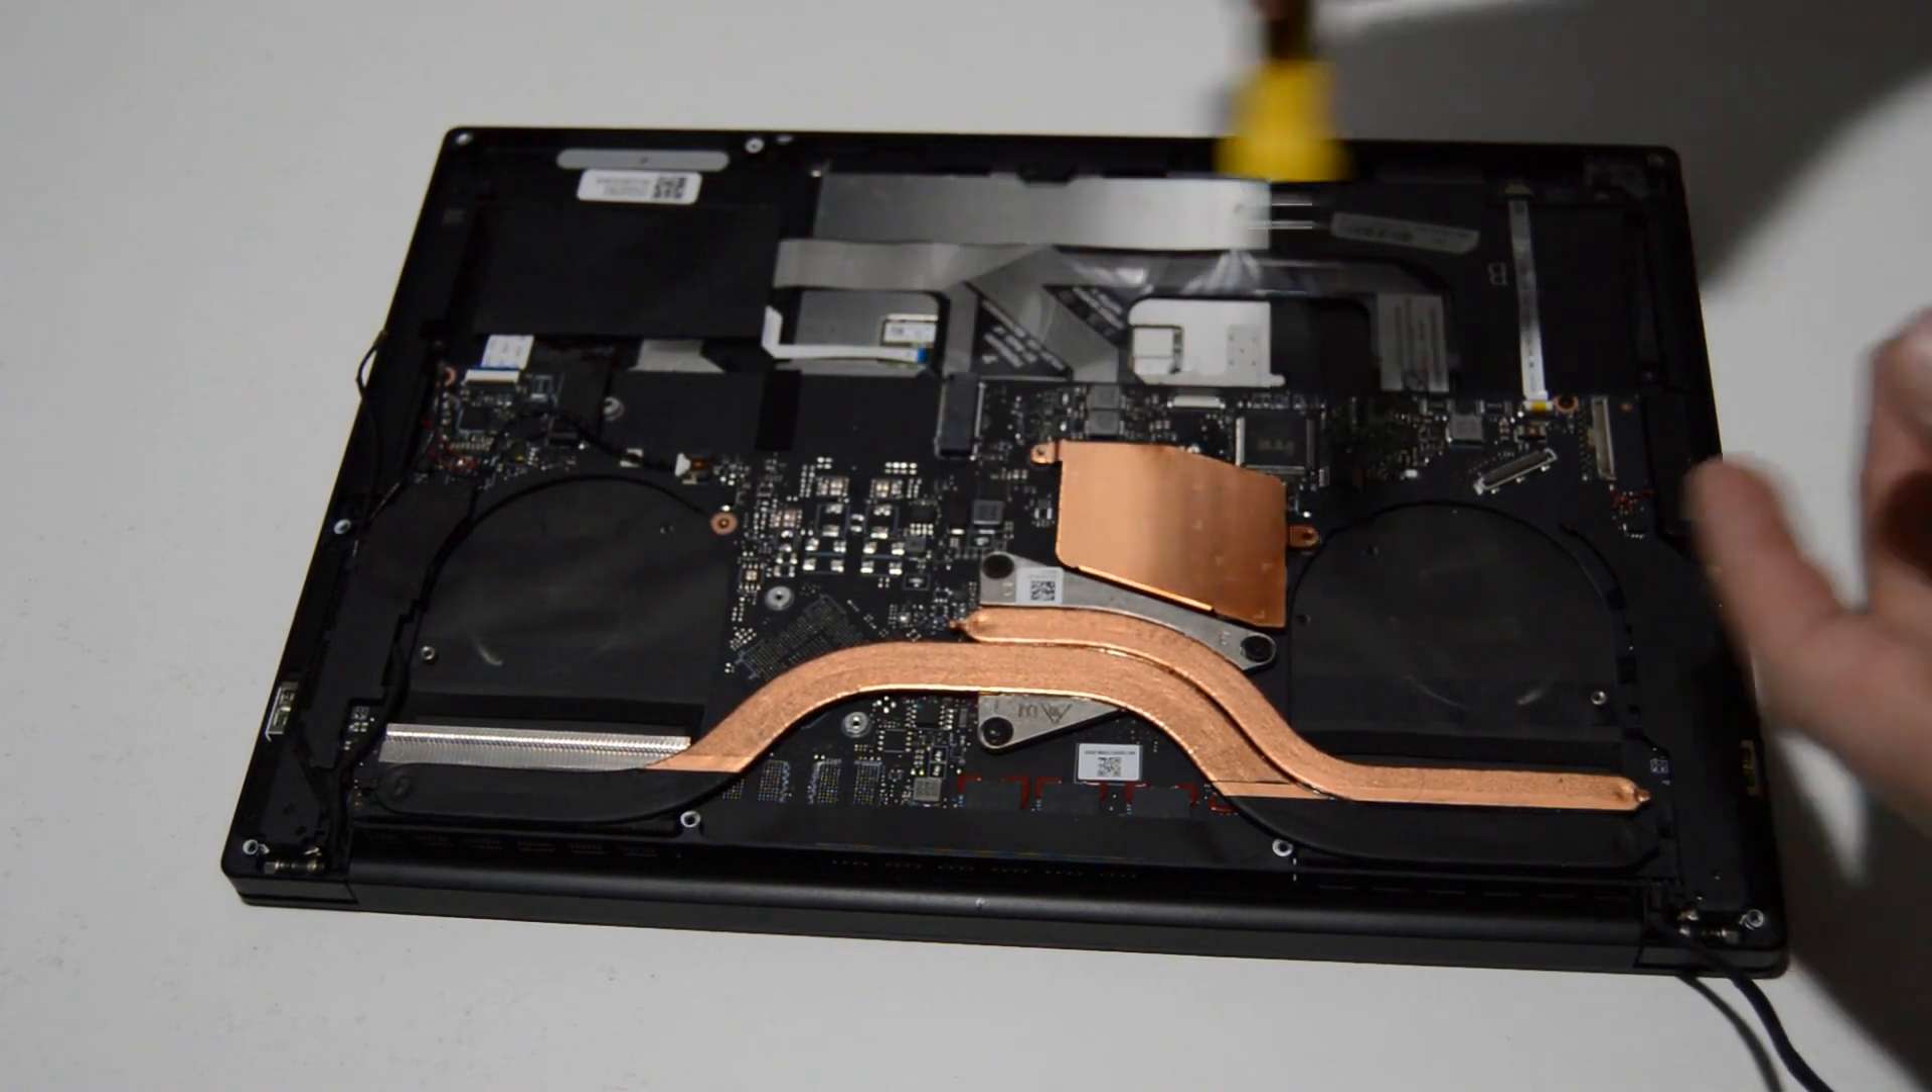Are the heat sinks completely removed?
No.